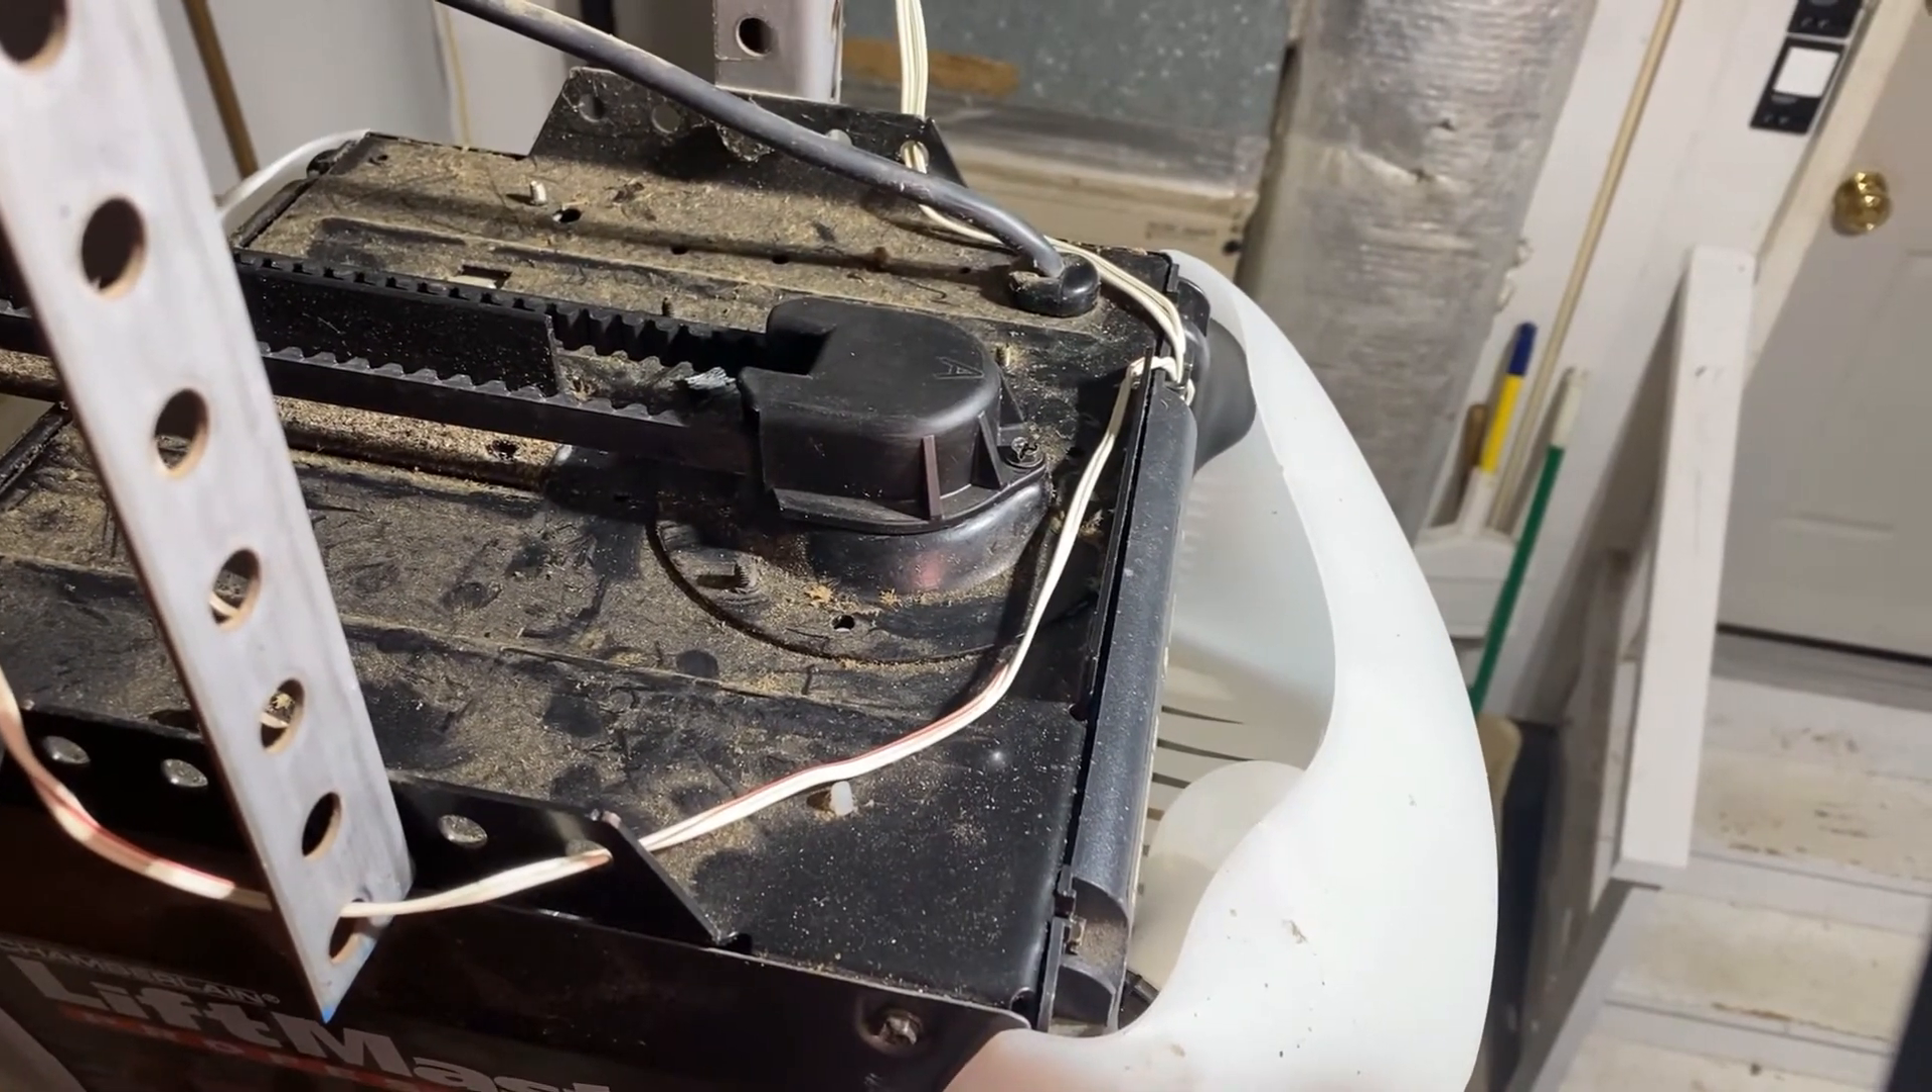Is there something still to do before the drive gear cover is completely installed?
No.